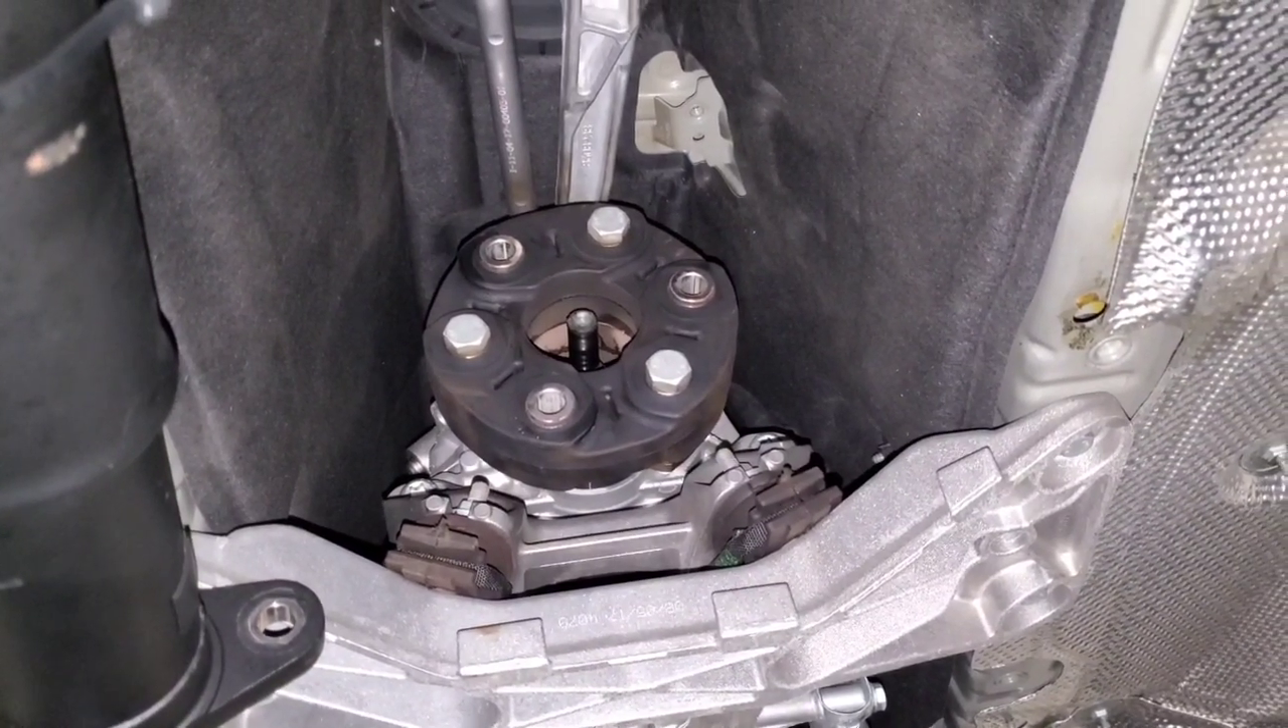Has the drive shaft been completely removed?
Yes.